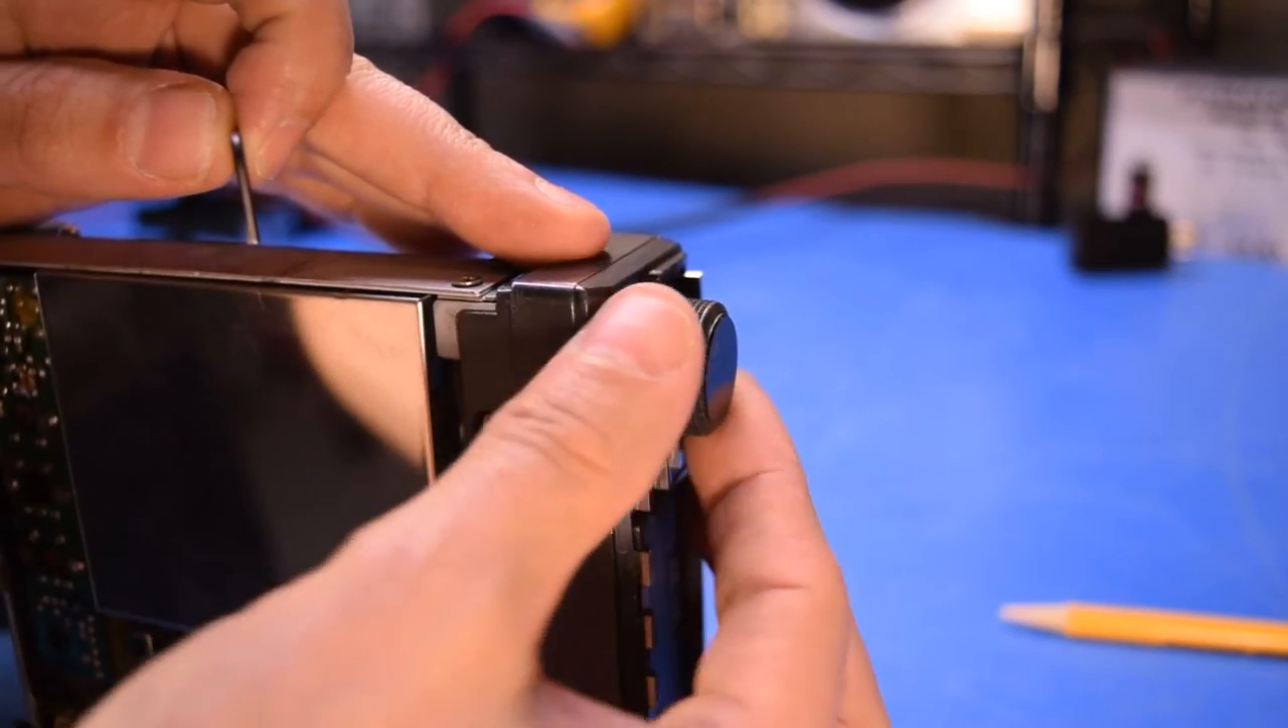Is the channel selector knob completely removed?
No.